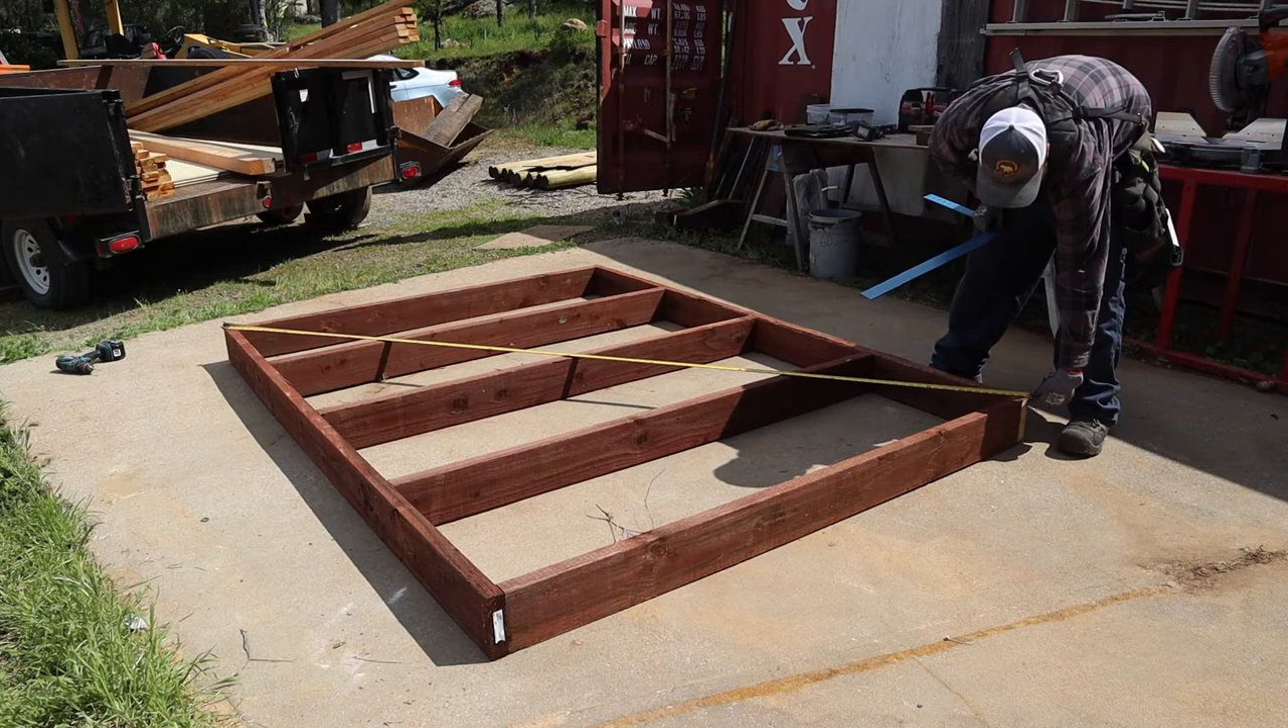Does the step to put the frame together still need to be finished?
No.